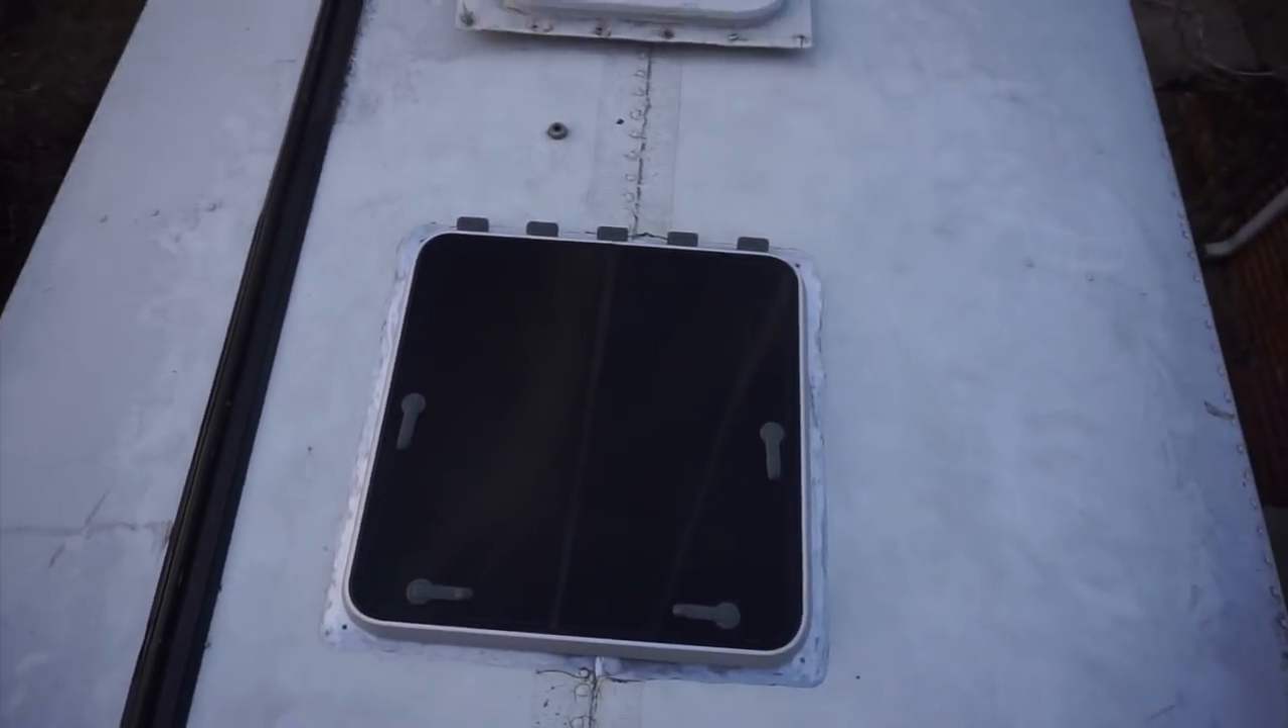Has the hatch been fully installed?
Yes.